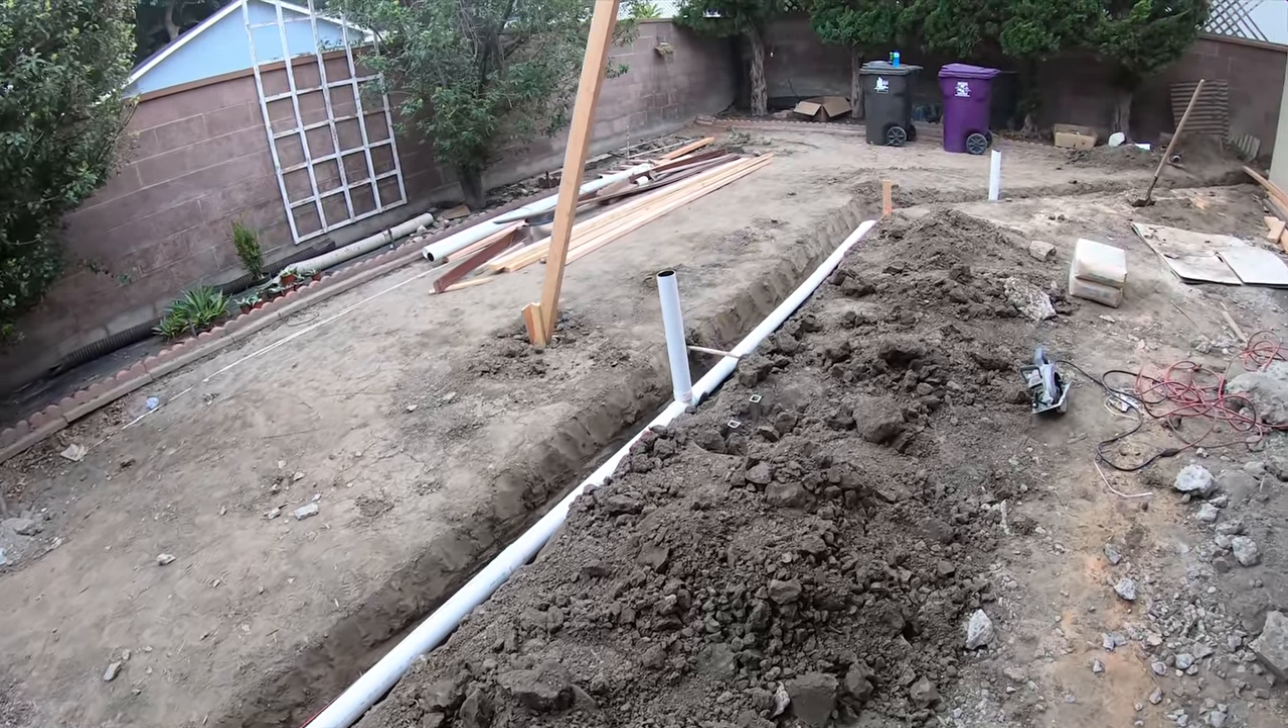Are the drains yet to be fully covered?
Yes.